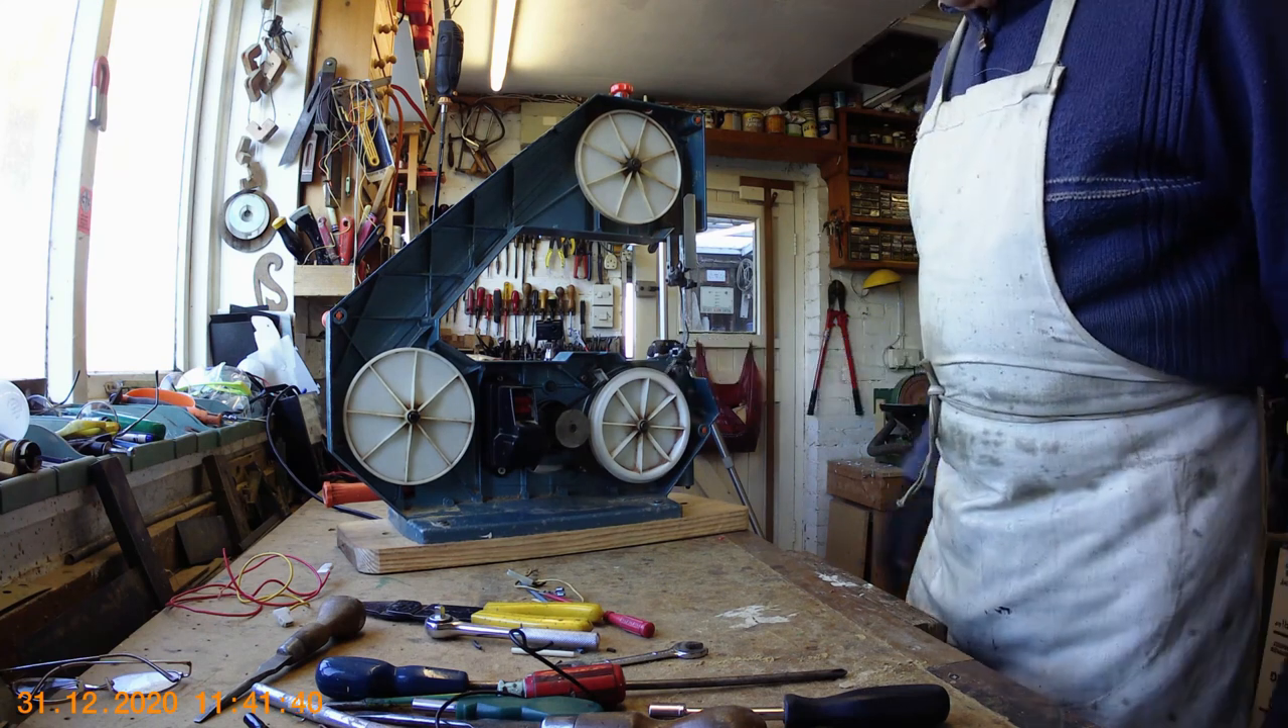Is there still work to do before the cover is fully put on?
Yes.